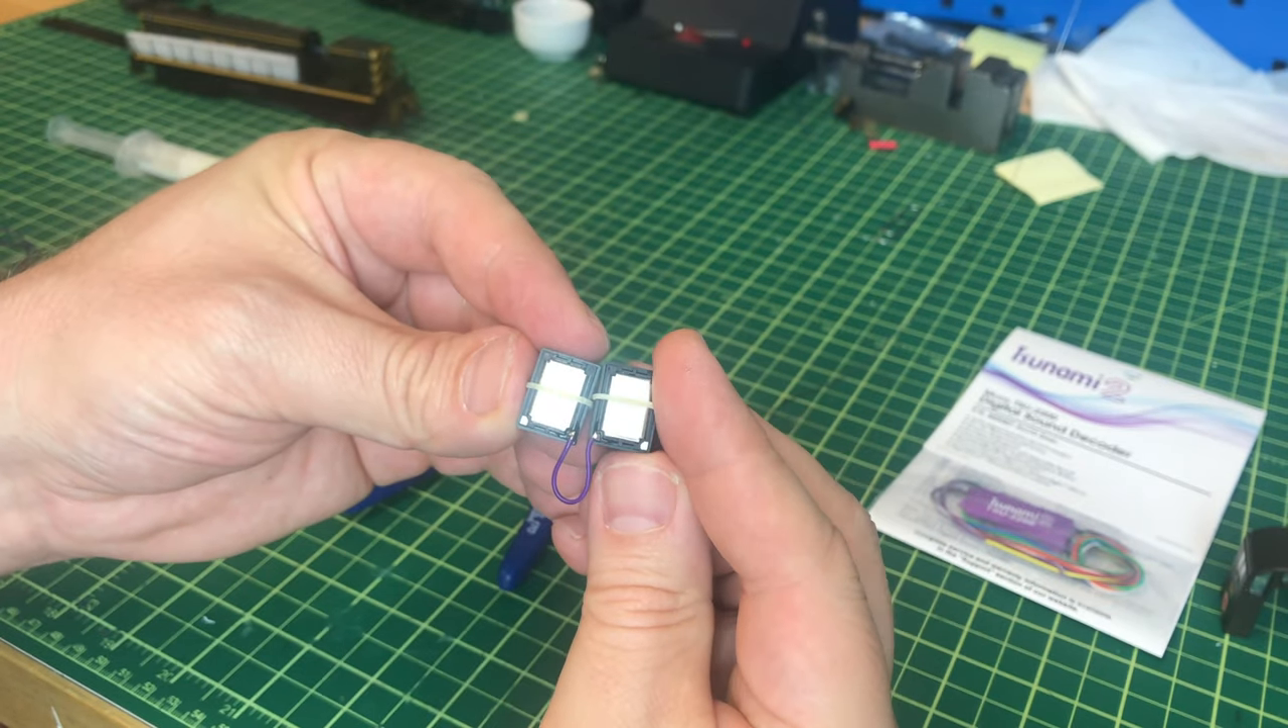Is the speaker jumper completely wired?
Yes.